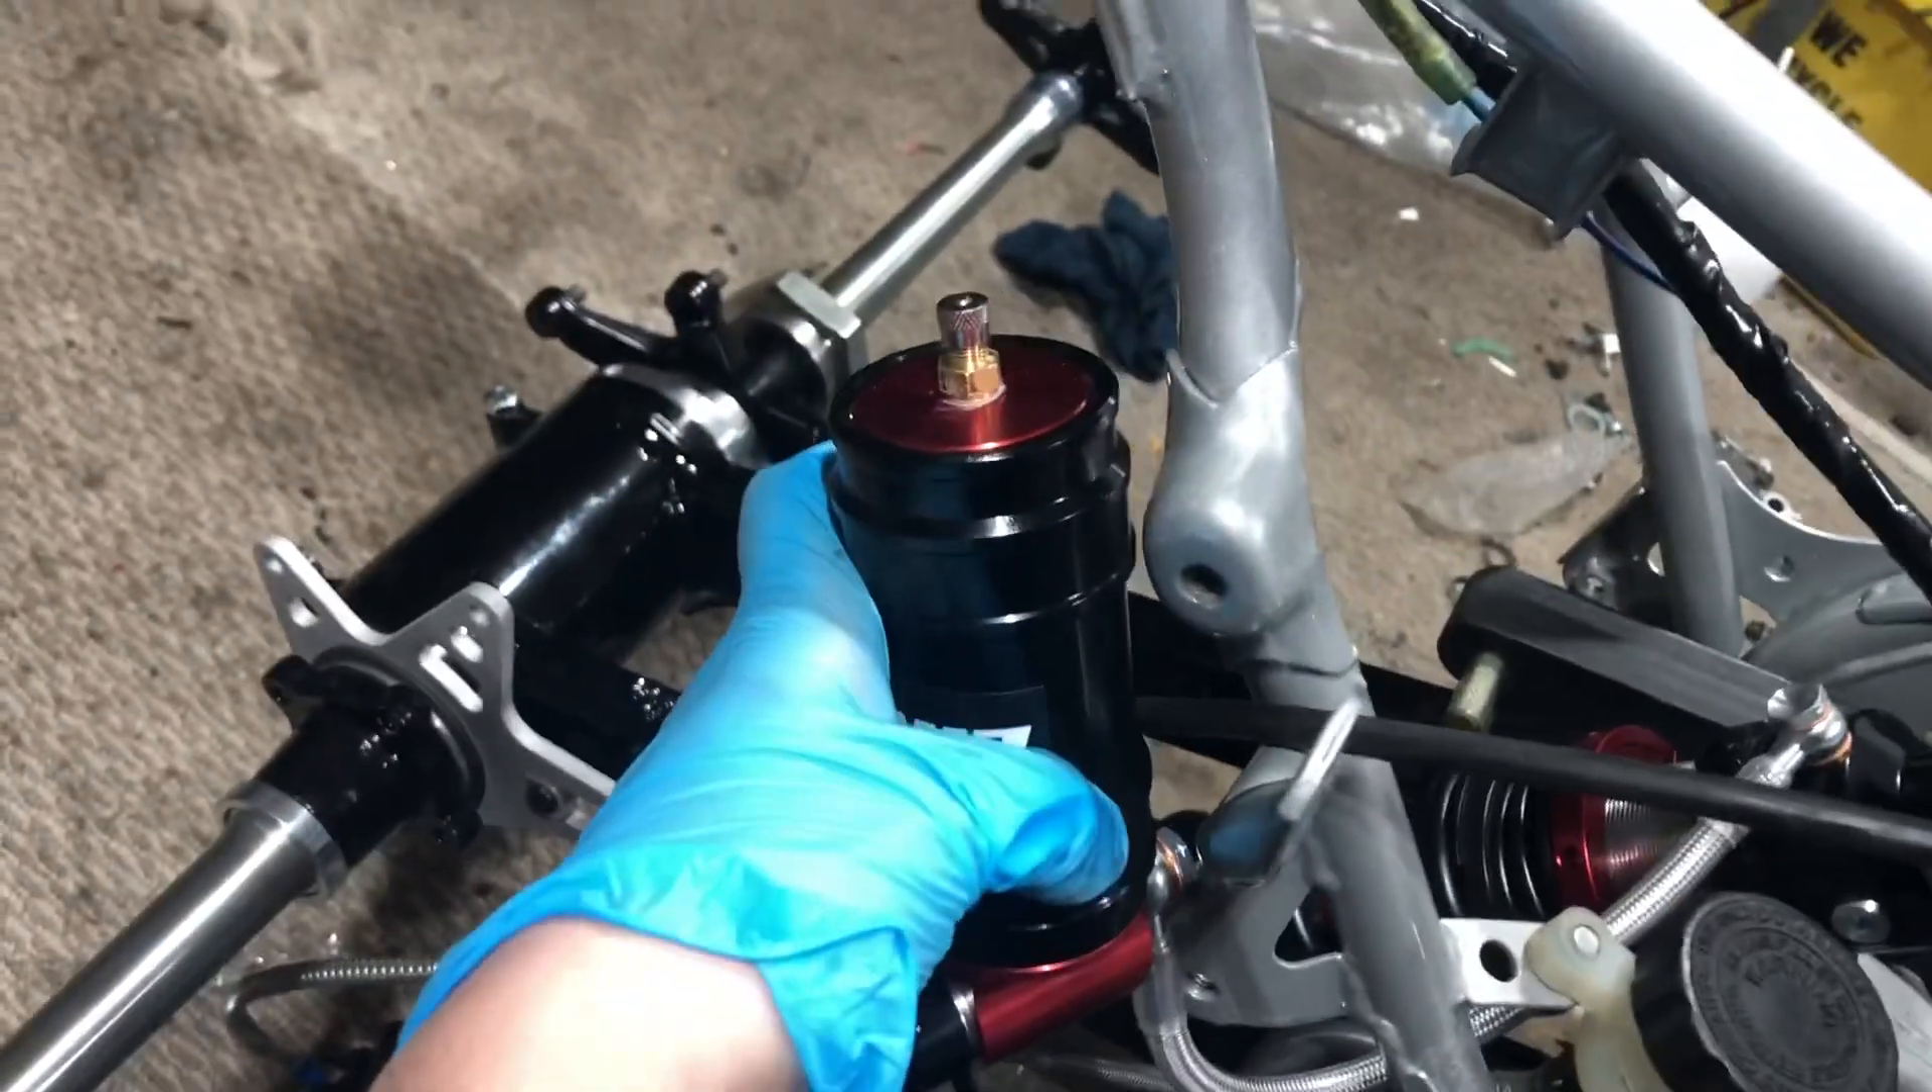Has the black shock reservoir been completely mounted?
No.